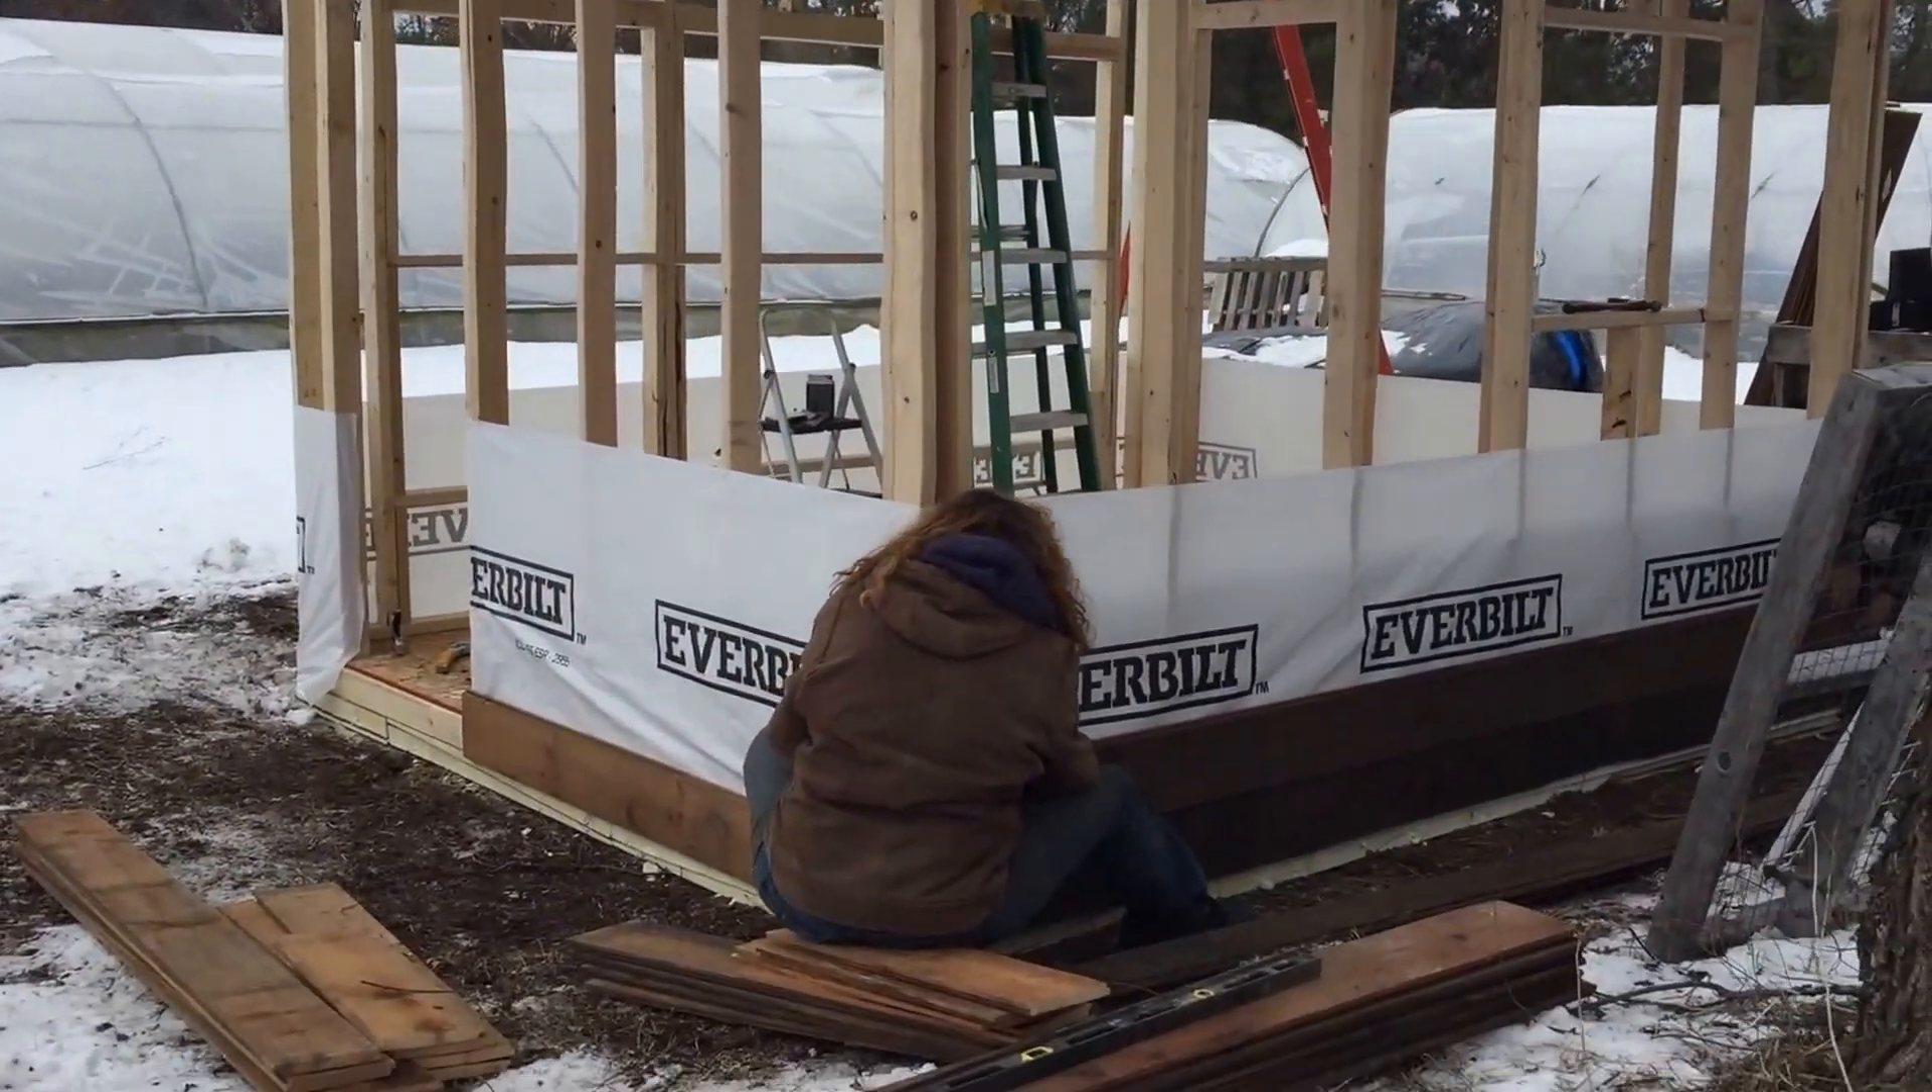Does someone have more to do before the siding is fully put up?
Yes.